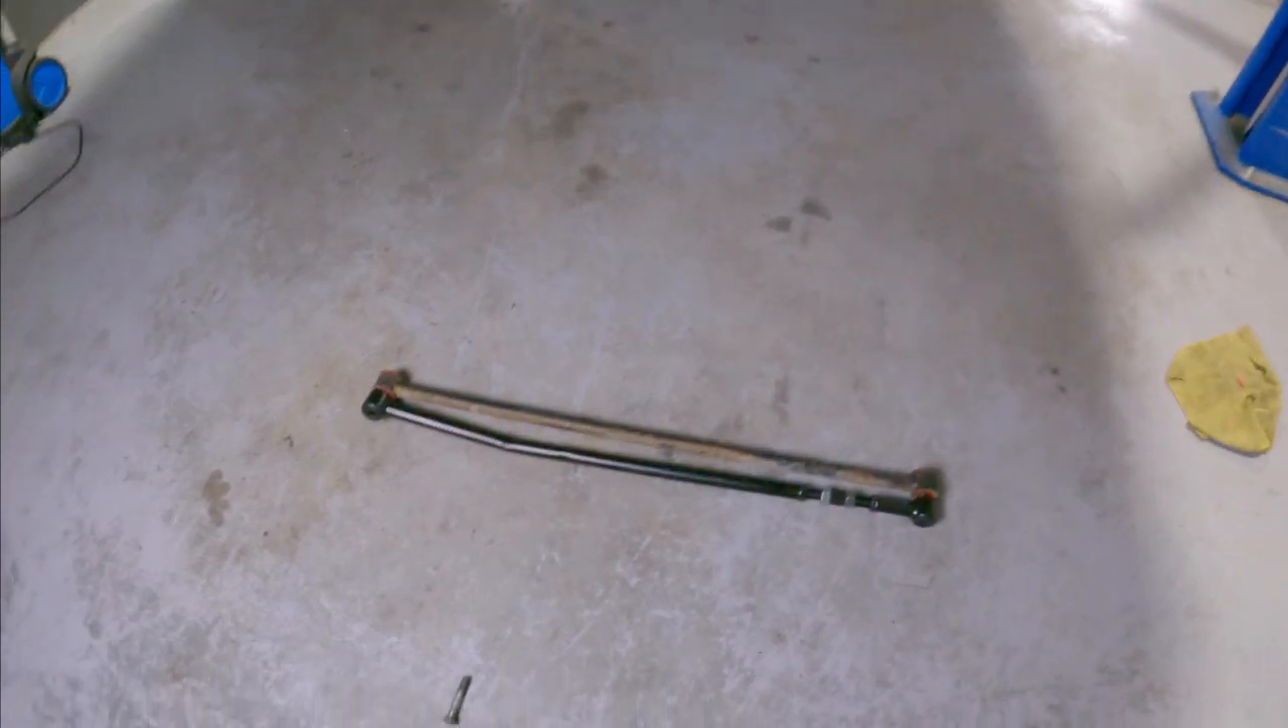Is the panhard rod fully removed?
Yes.